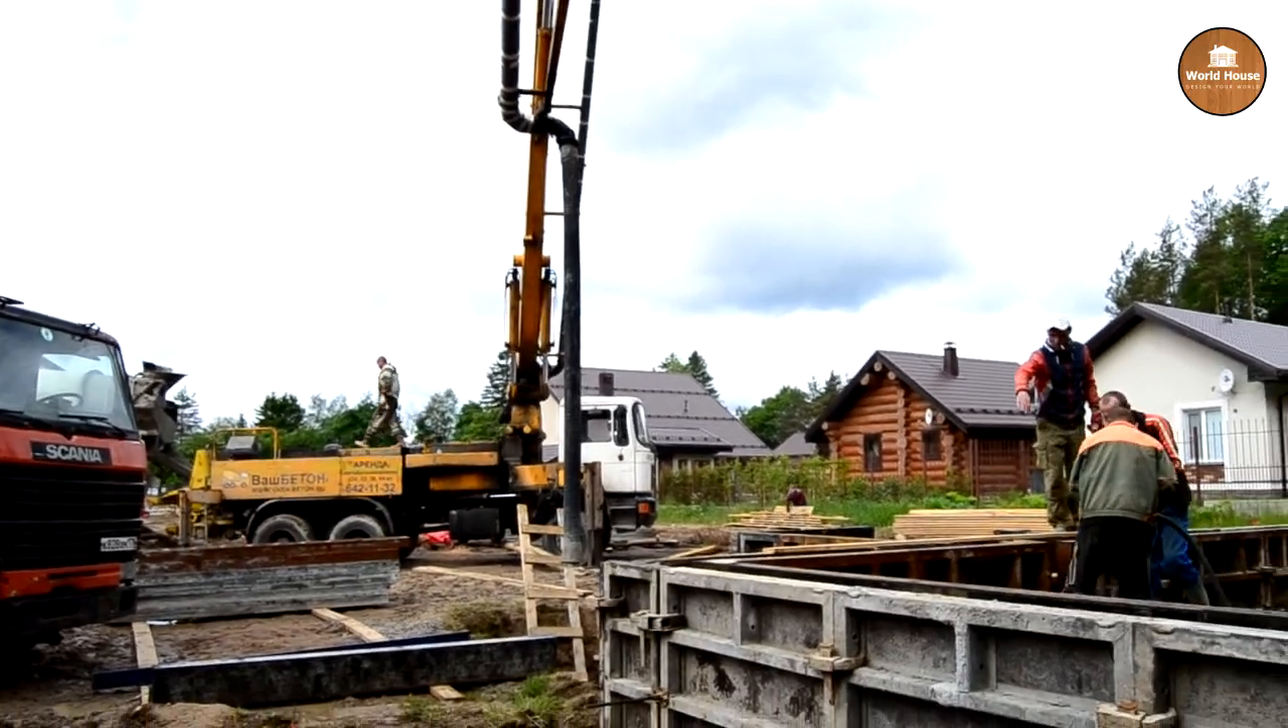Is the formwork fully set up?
Yes.